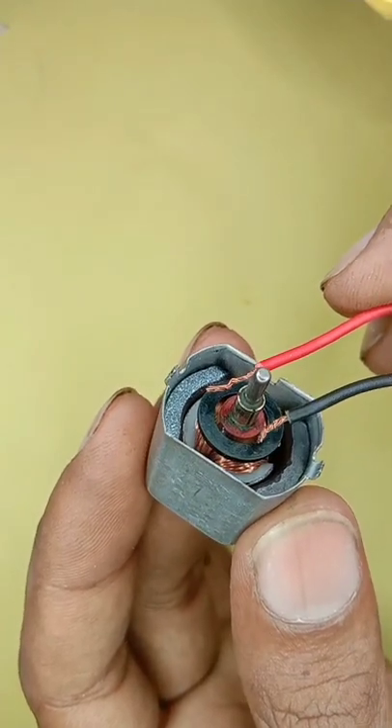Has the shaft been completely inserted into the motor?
Yes.